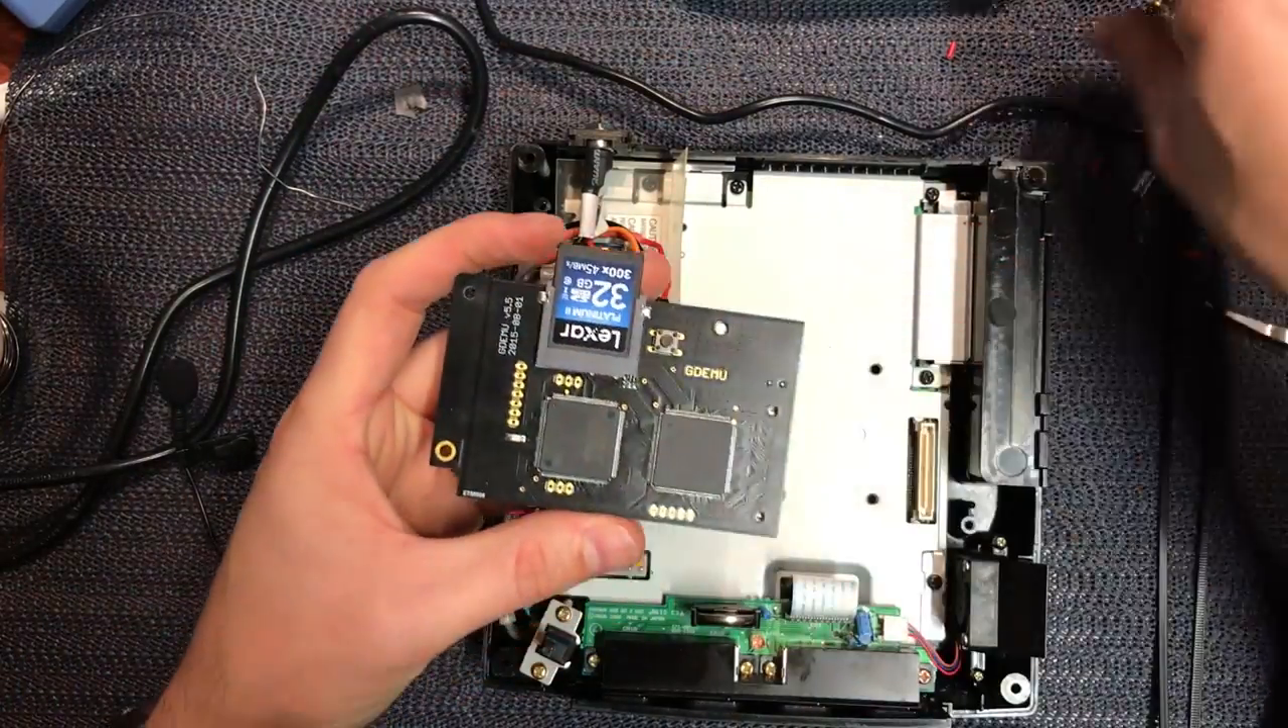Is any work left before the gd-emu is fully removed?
No.